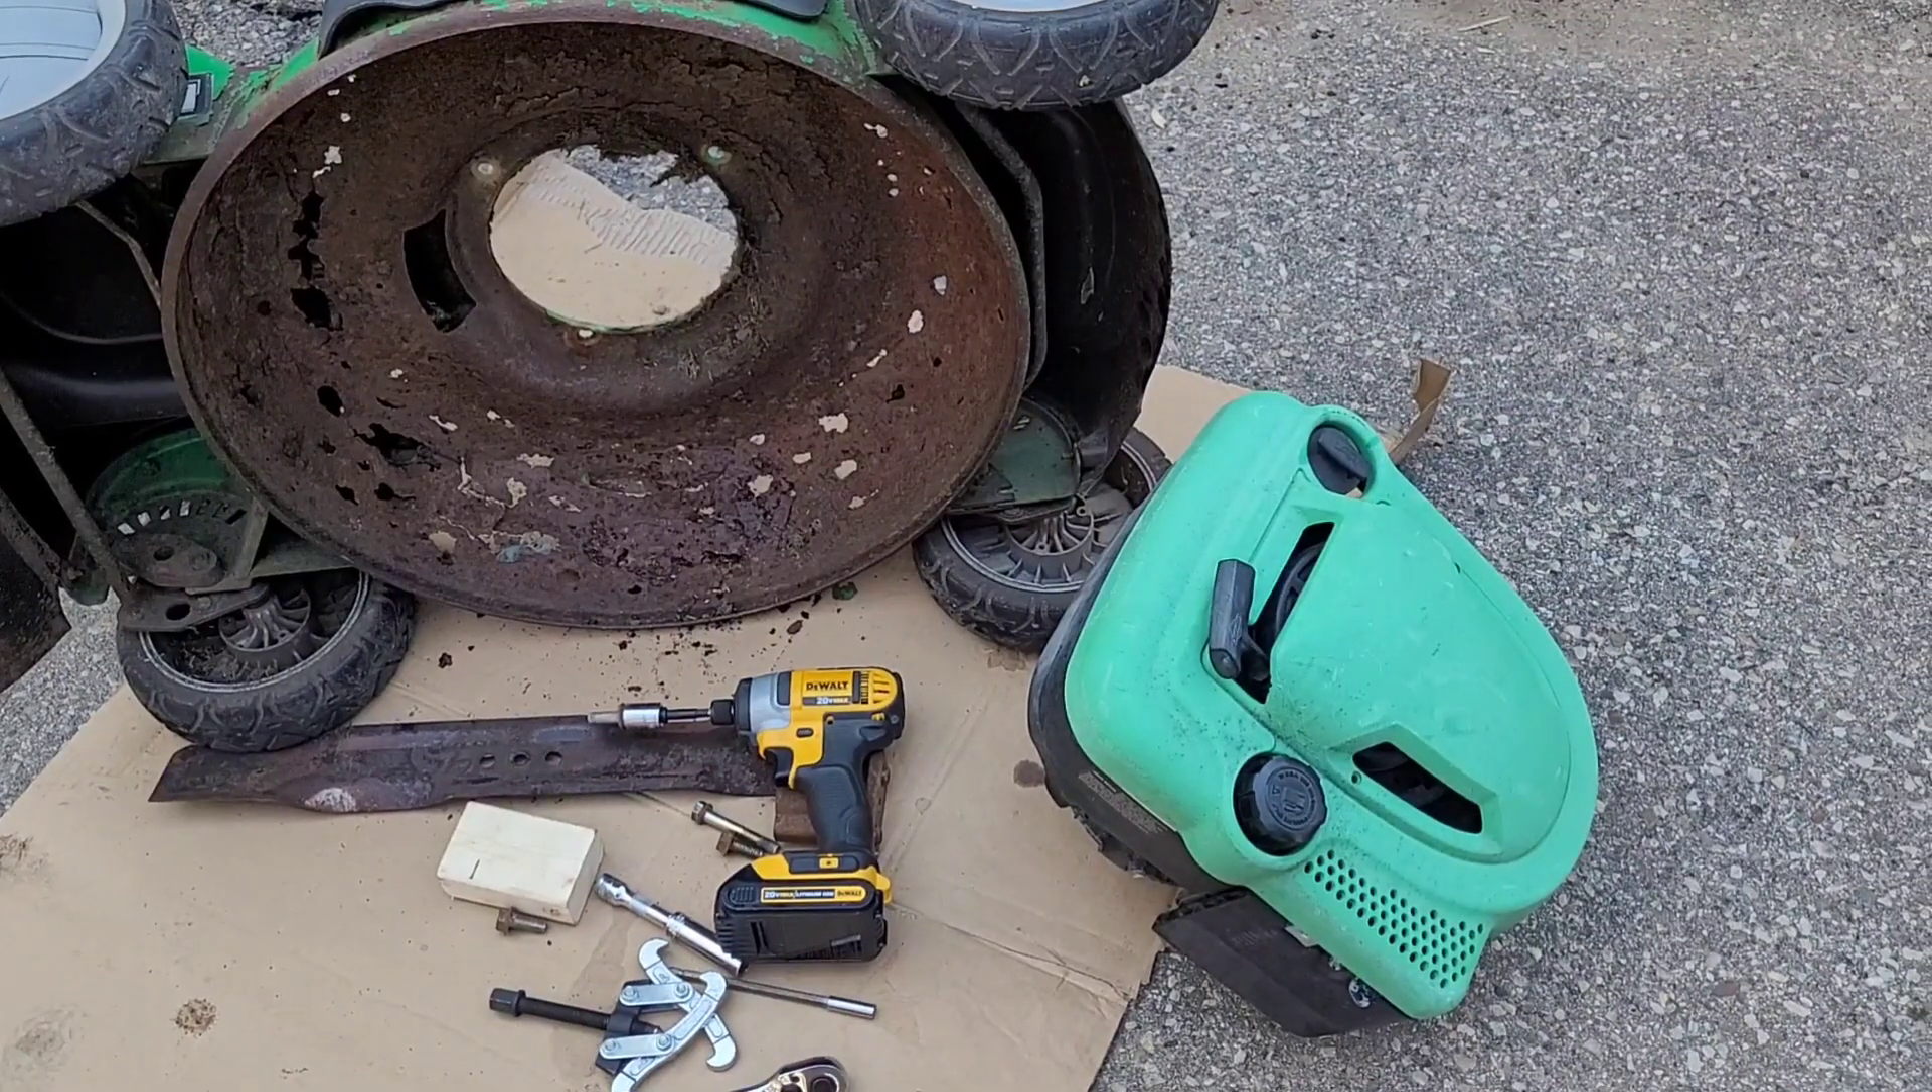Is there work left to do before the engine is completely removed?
No.